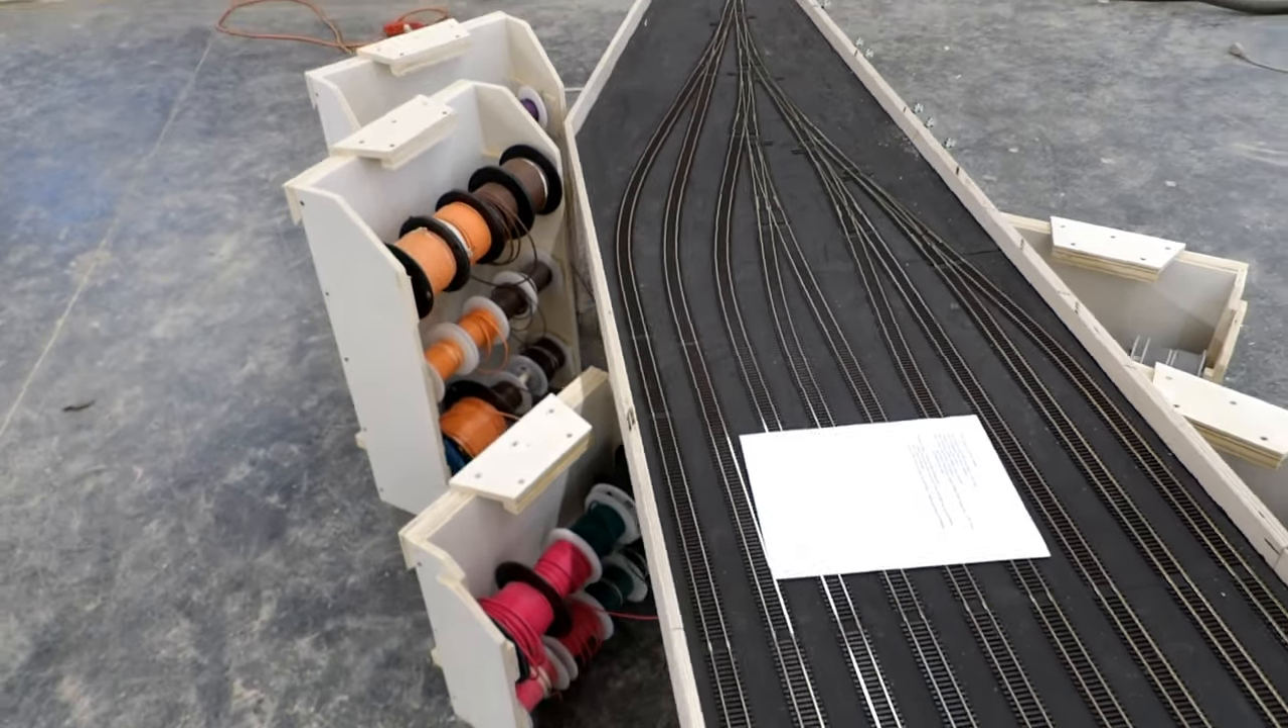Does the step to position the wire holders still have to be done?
No.